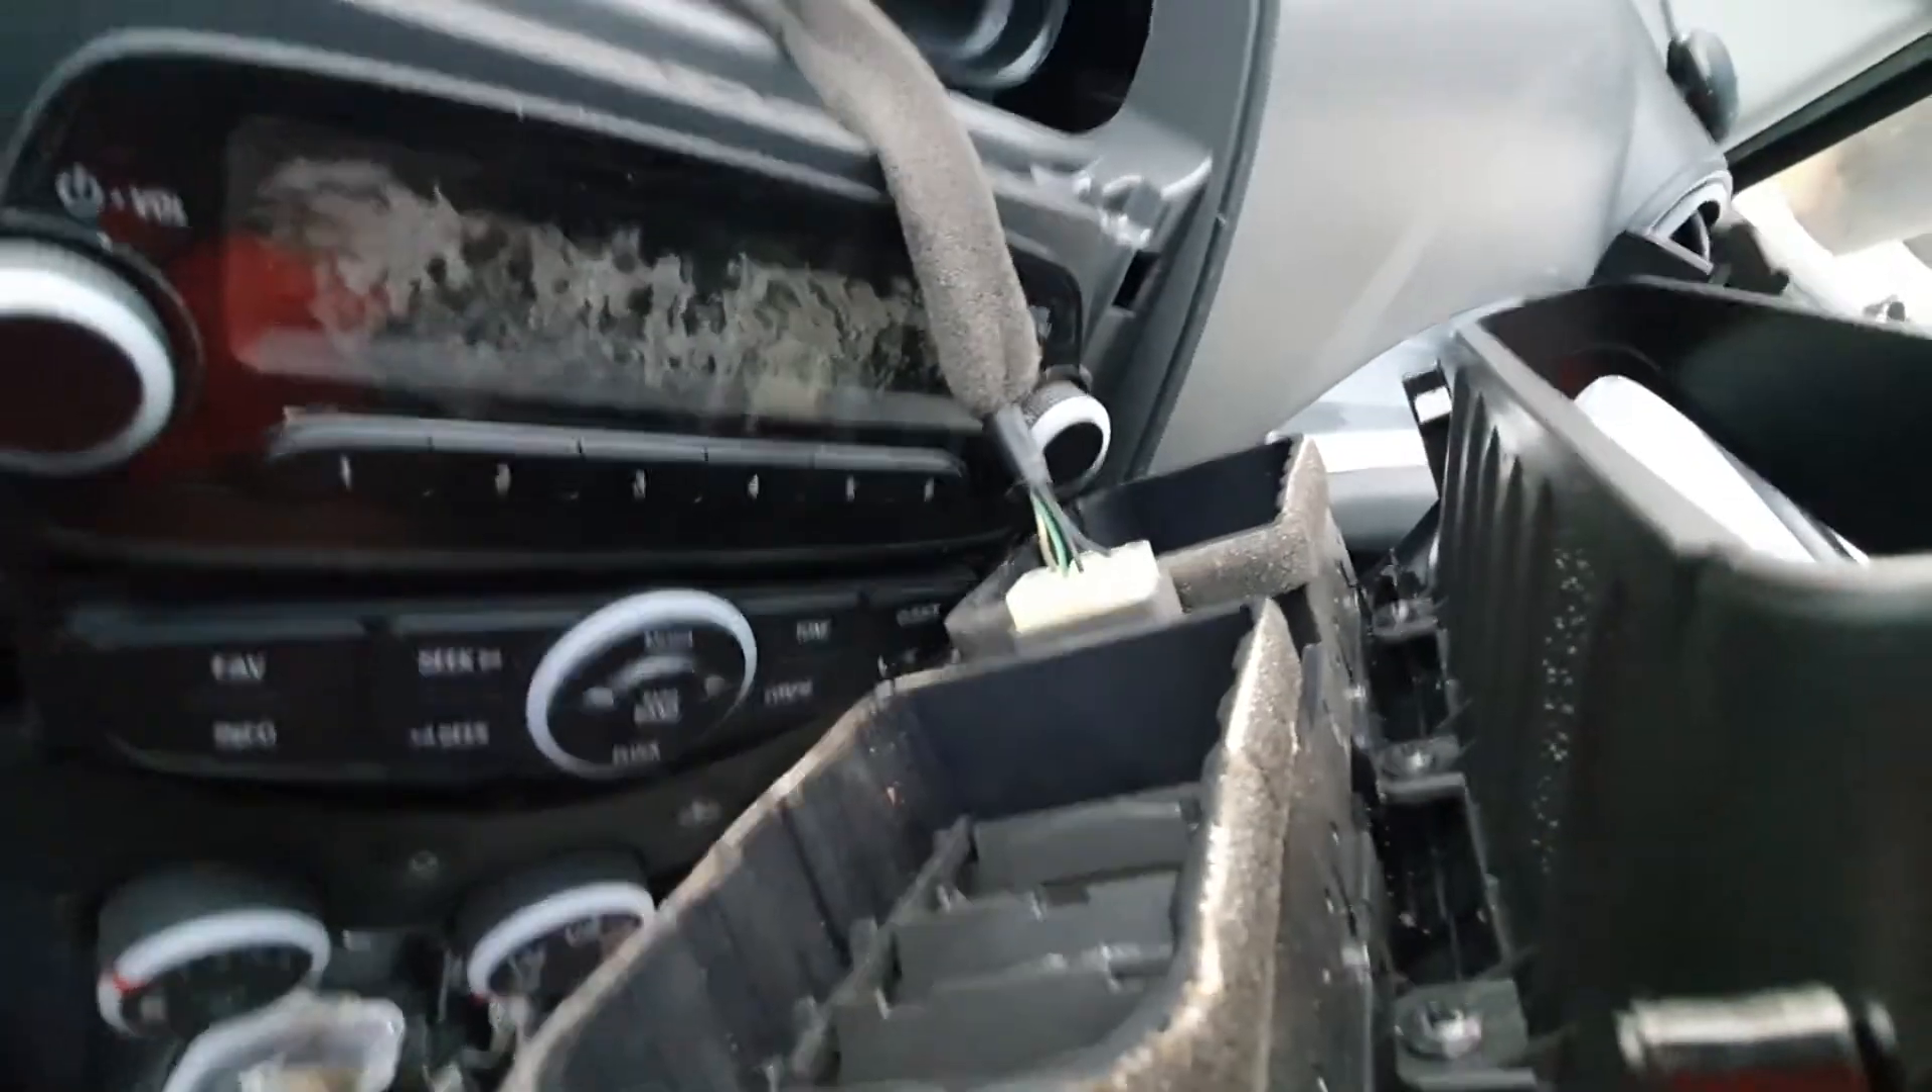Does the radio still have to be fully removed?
Yes.